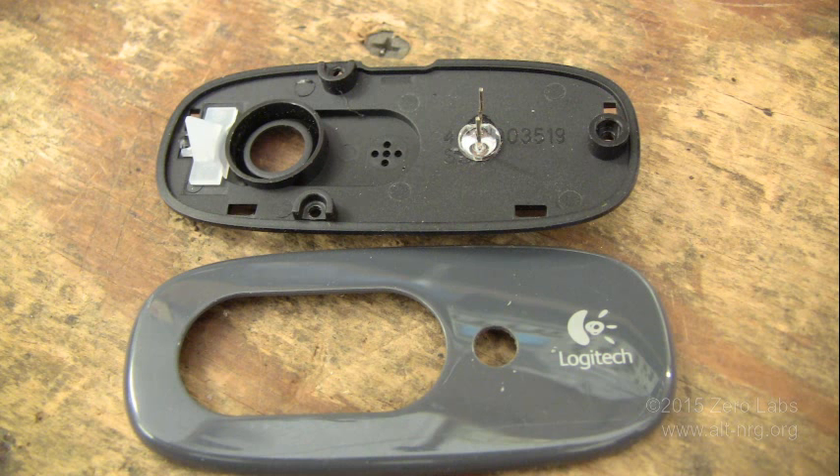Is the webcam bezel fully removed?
Yes.